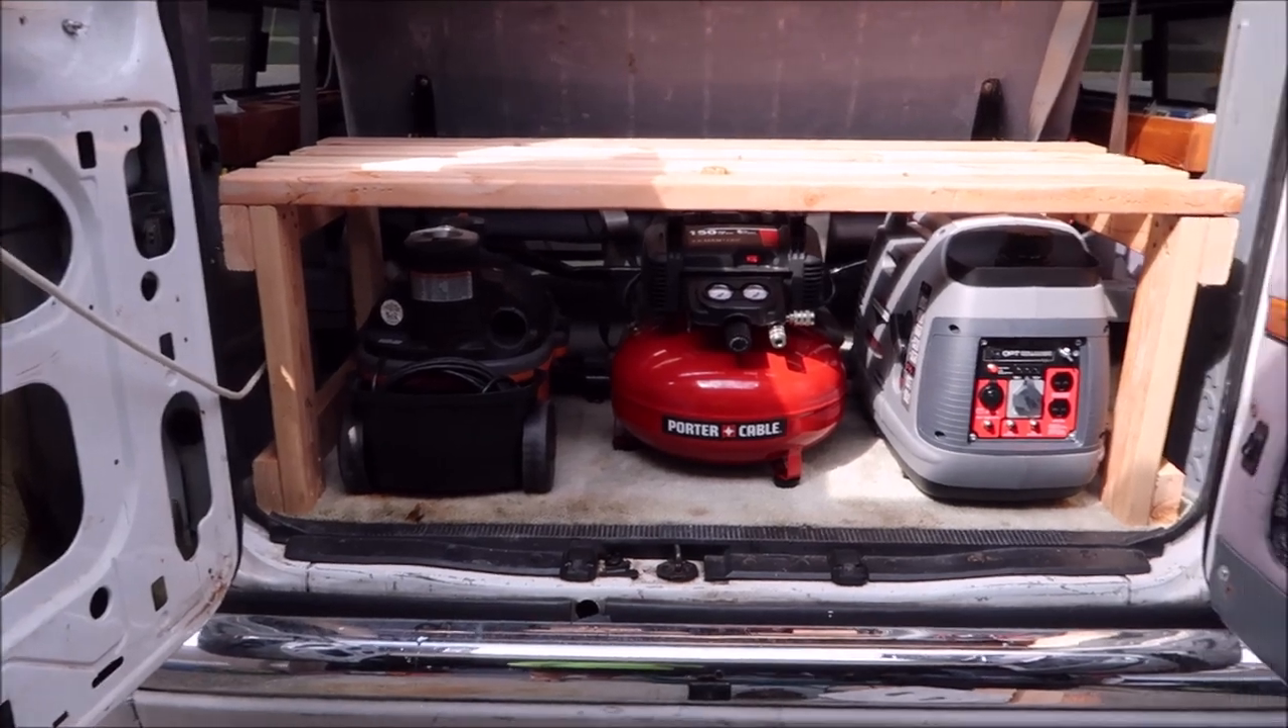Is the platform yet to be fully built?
No.